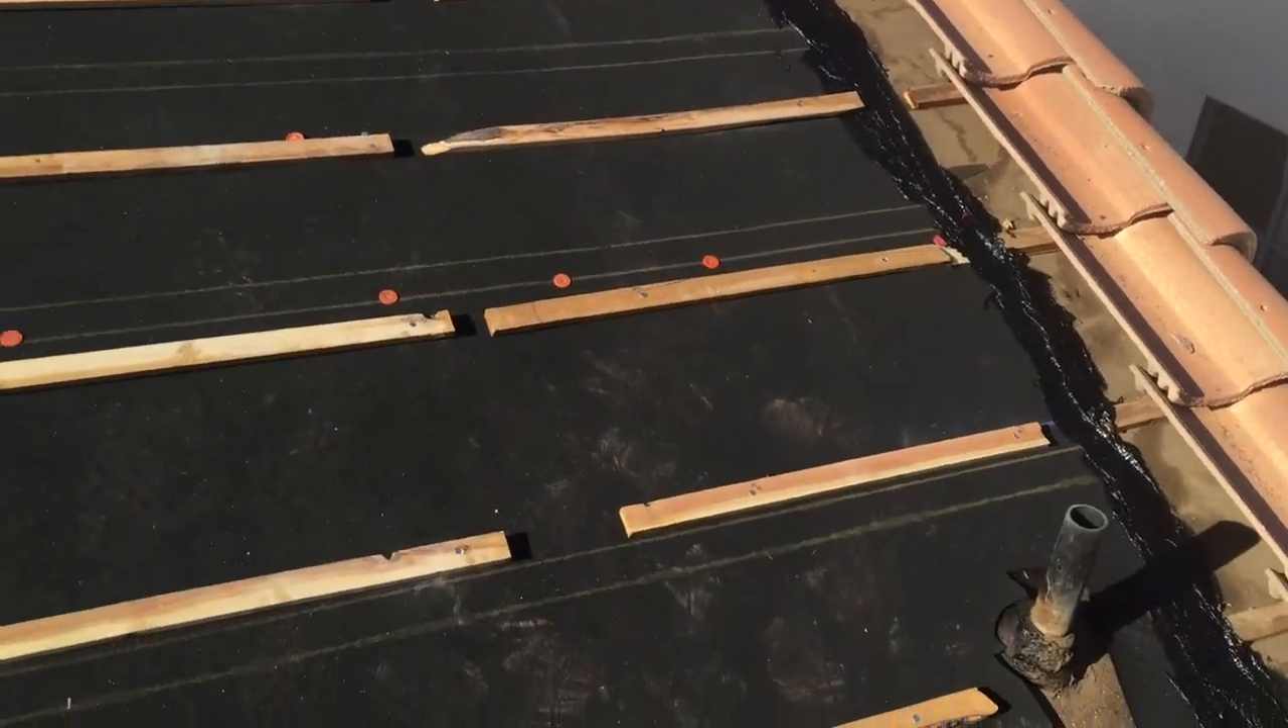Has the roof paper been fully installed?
Yes.